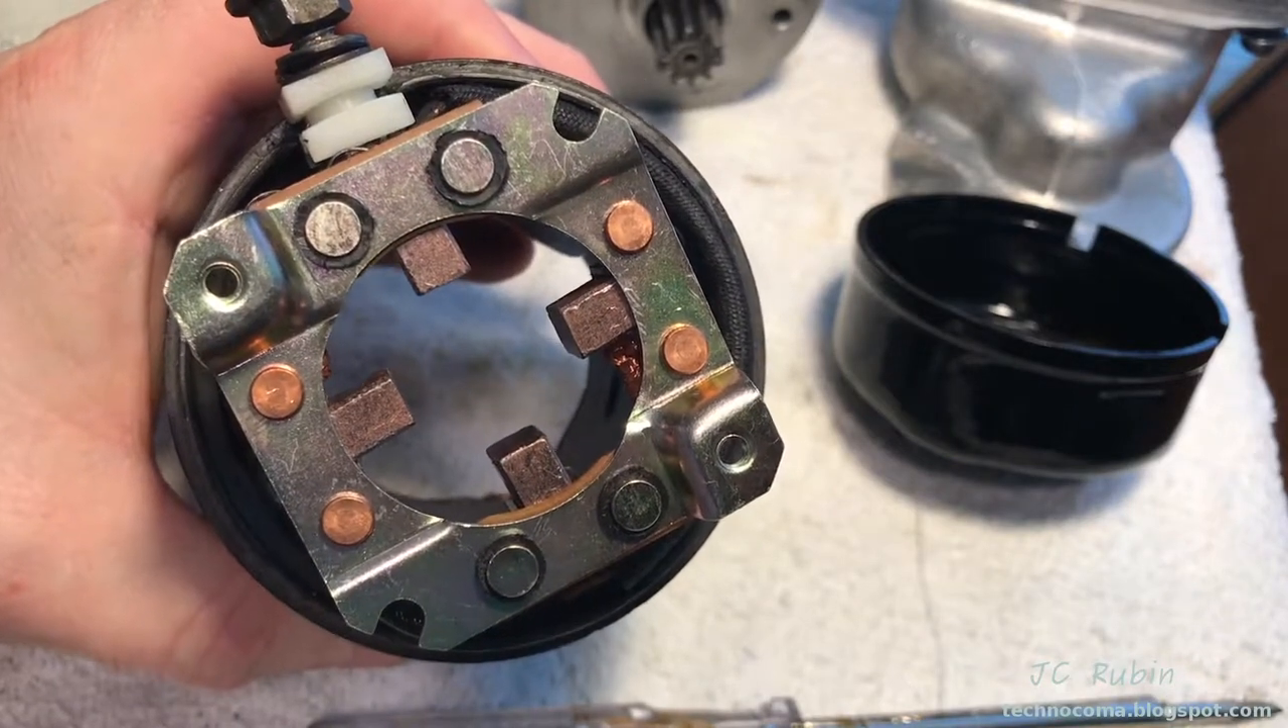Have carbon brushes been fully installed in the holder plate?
Yes.